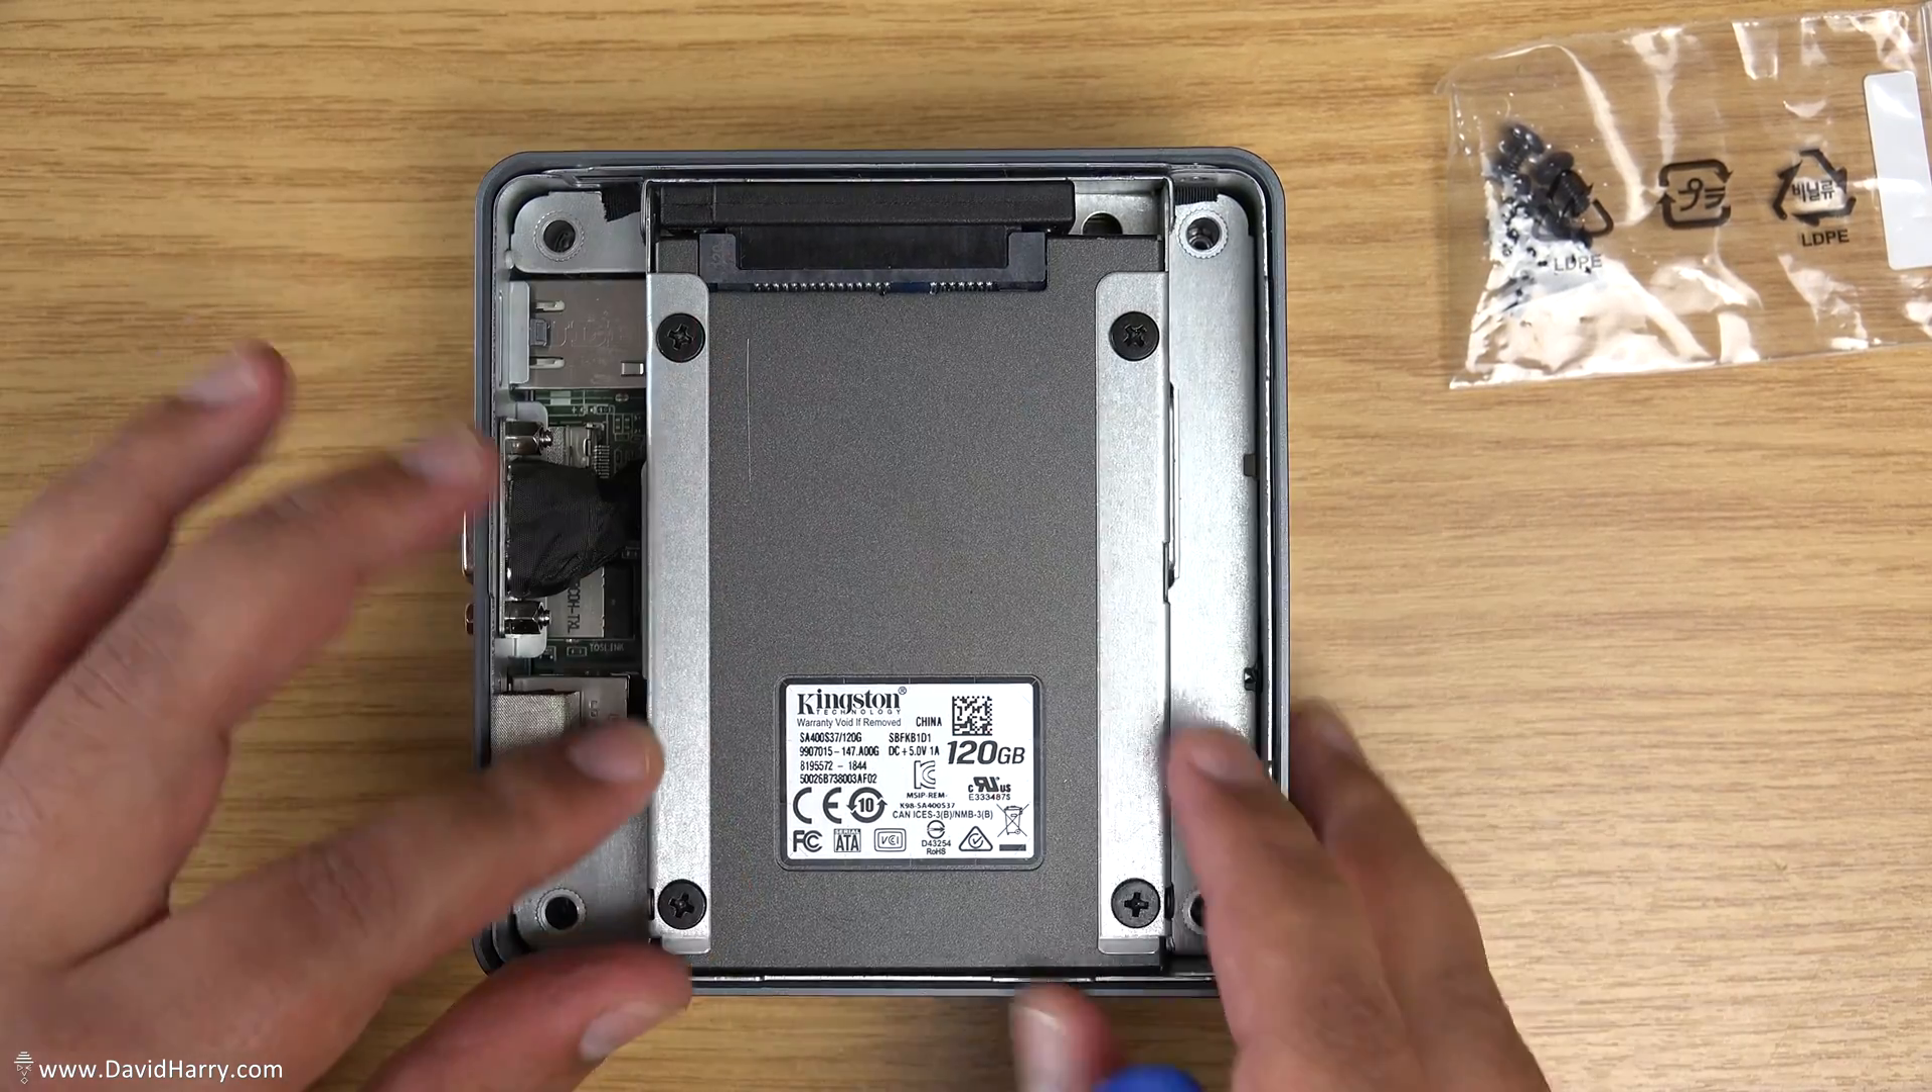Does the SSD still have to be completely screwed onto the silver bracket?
No.